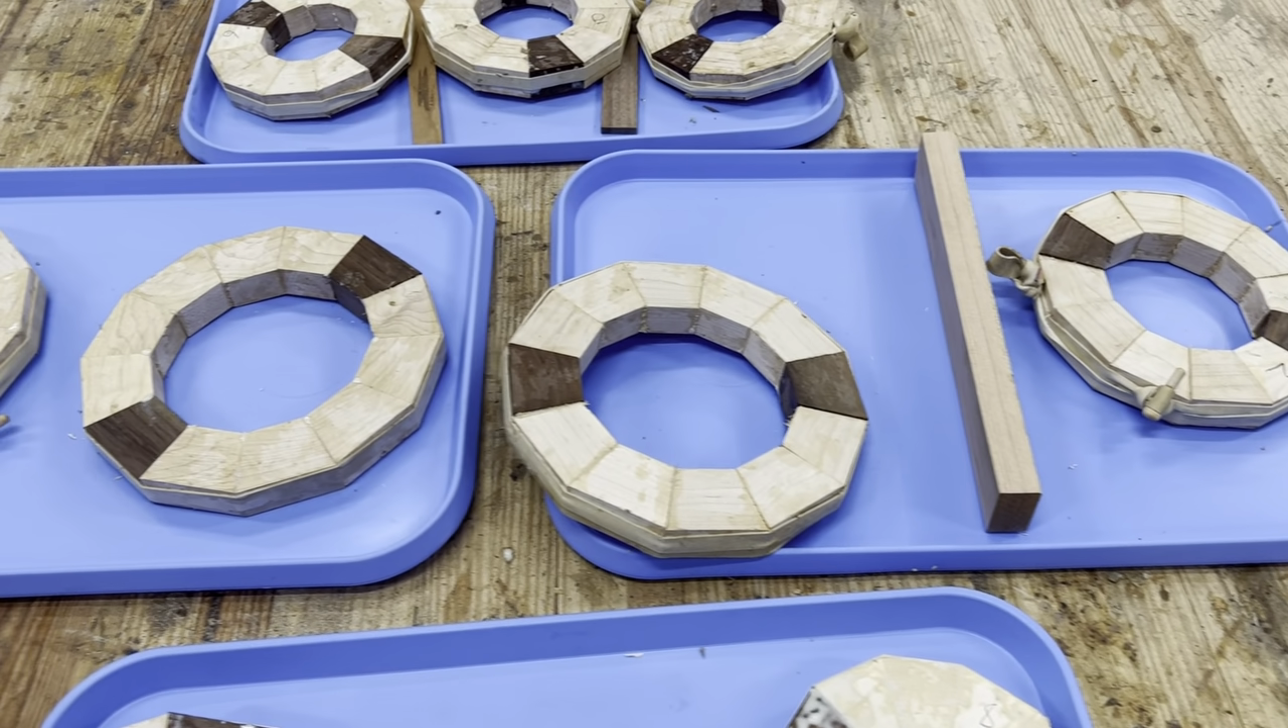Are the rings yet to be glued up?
No.